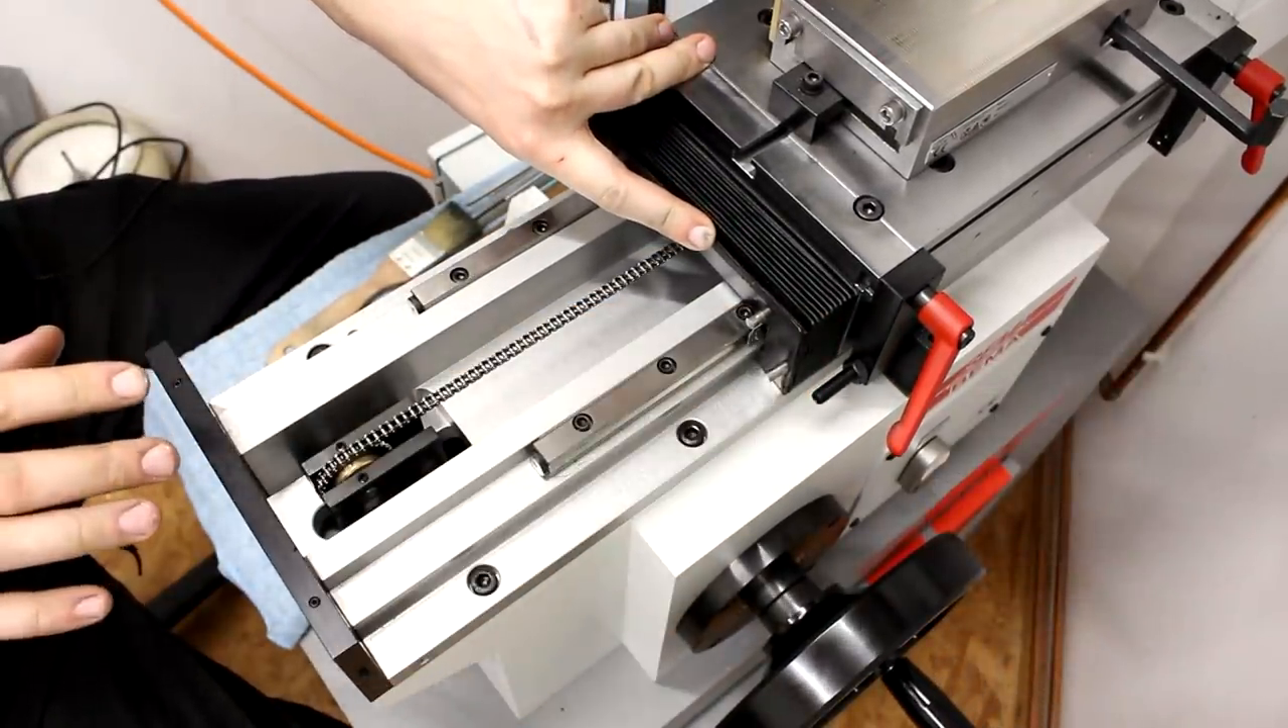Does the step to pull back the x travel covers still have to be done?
No.